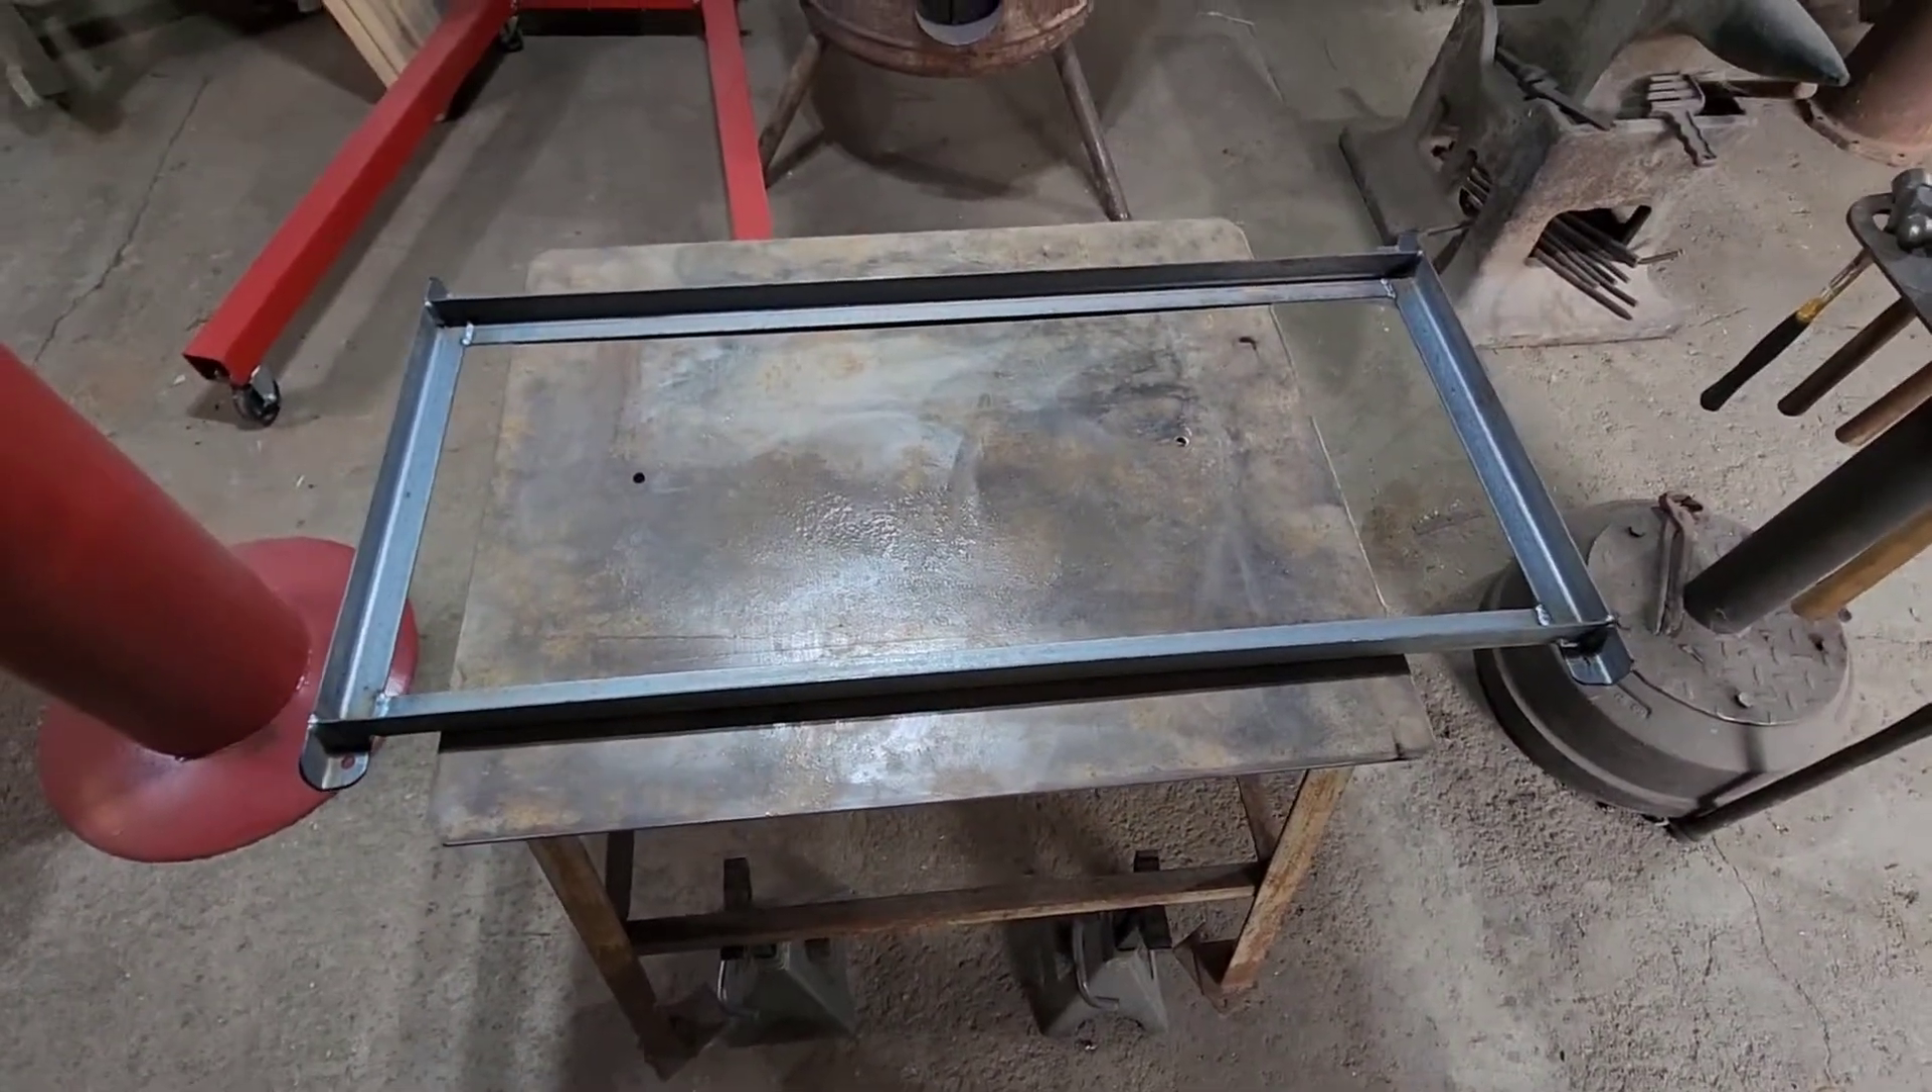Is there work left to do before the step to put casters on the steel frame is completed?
Yes.